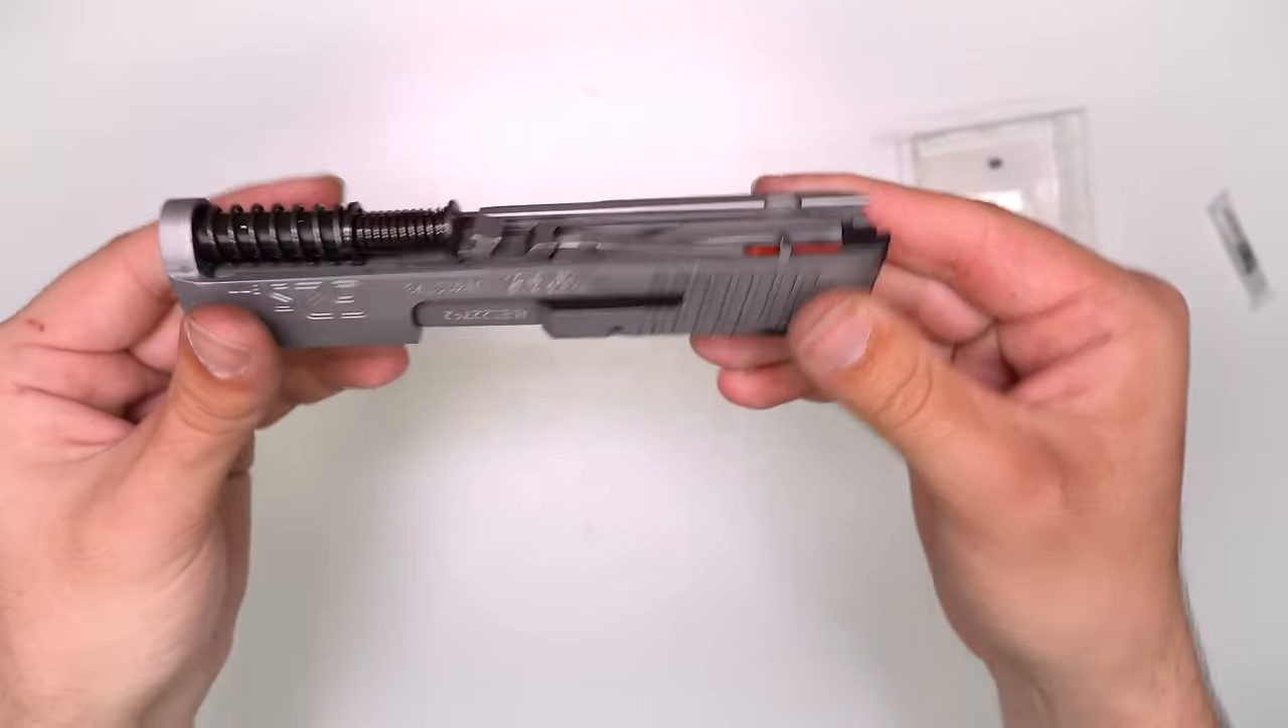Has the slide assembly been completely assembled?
Yes.